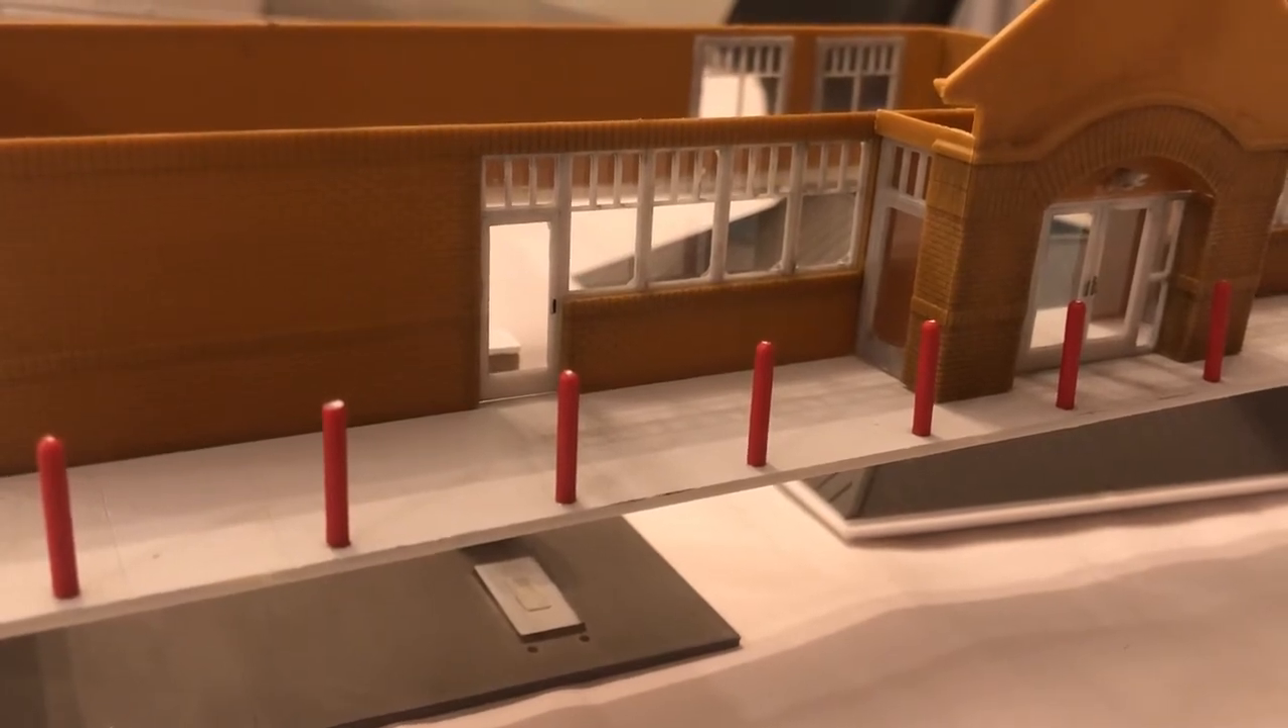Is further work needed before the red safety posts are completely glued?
No.